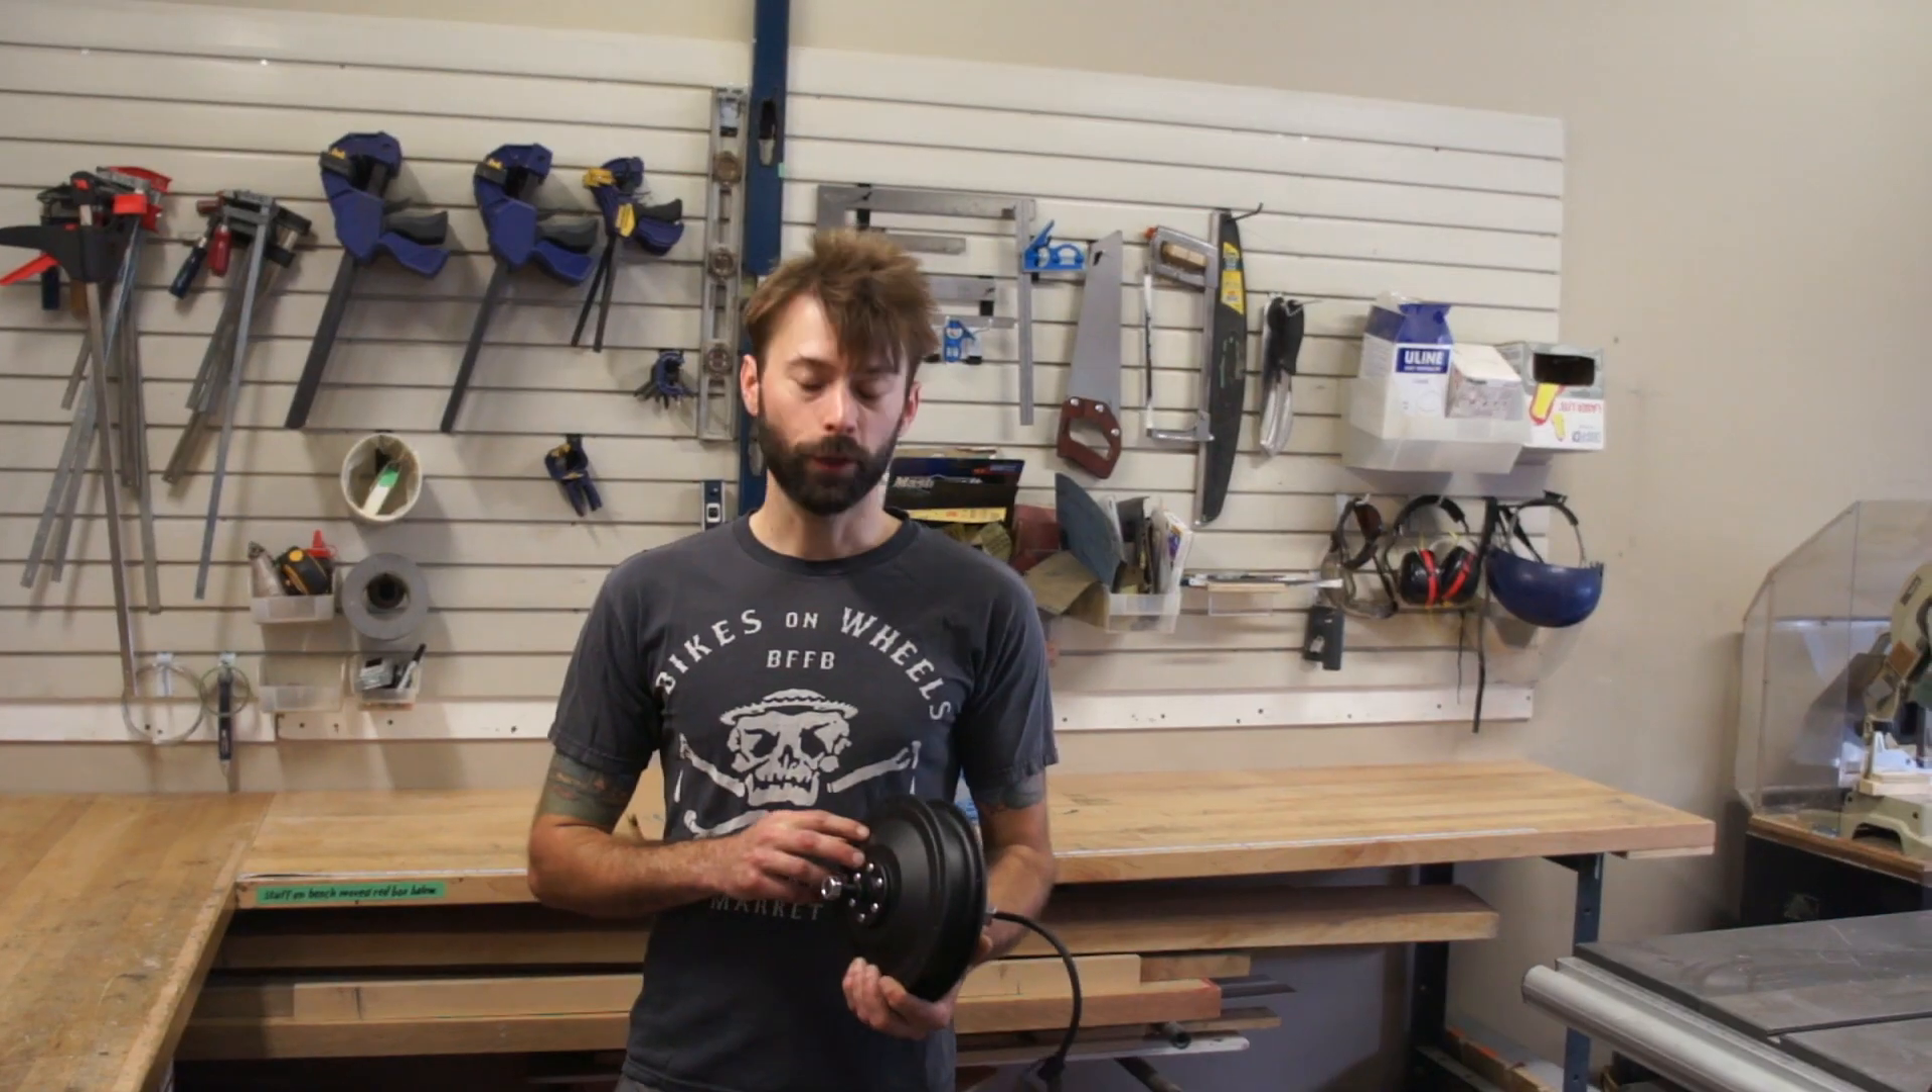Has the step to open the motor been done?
No.